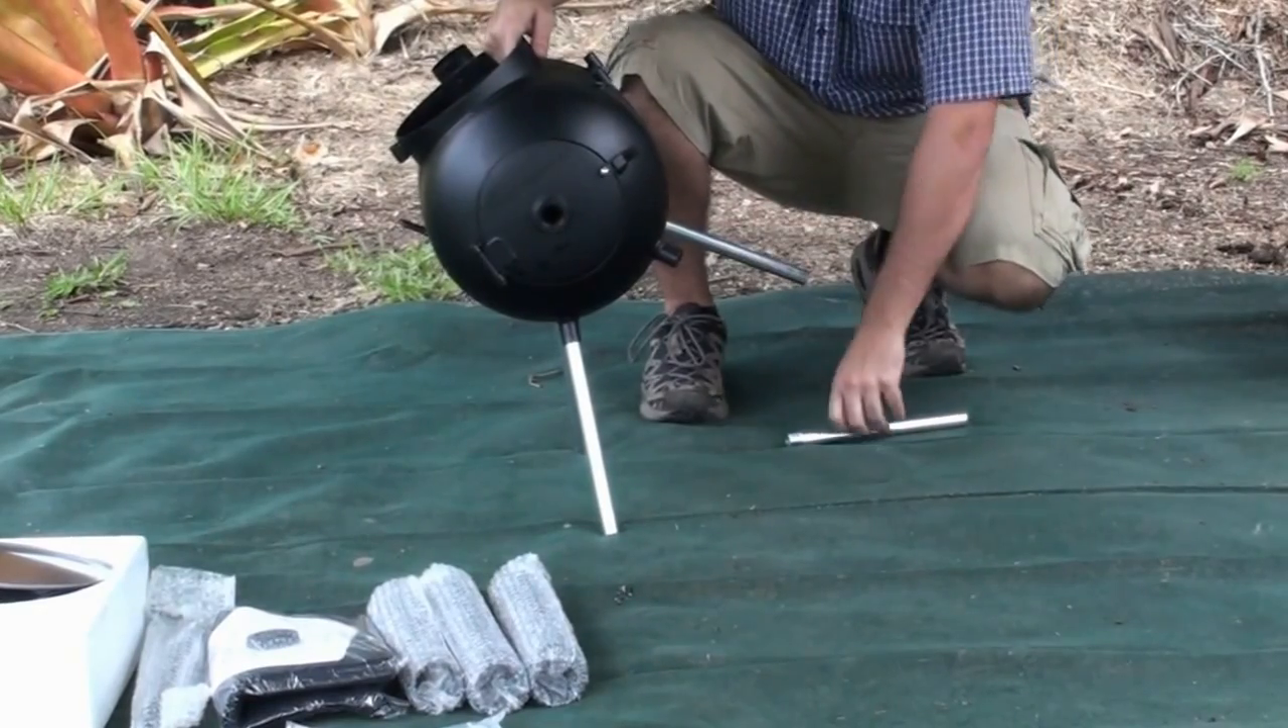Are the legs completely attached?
No.